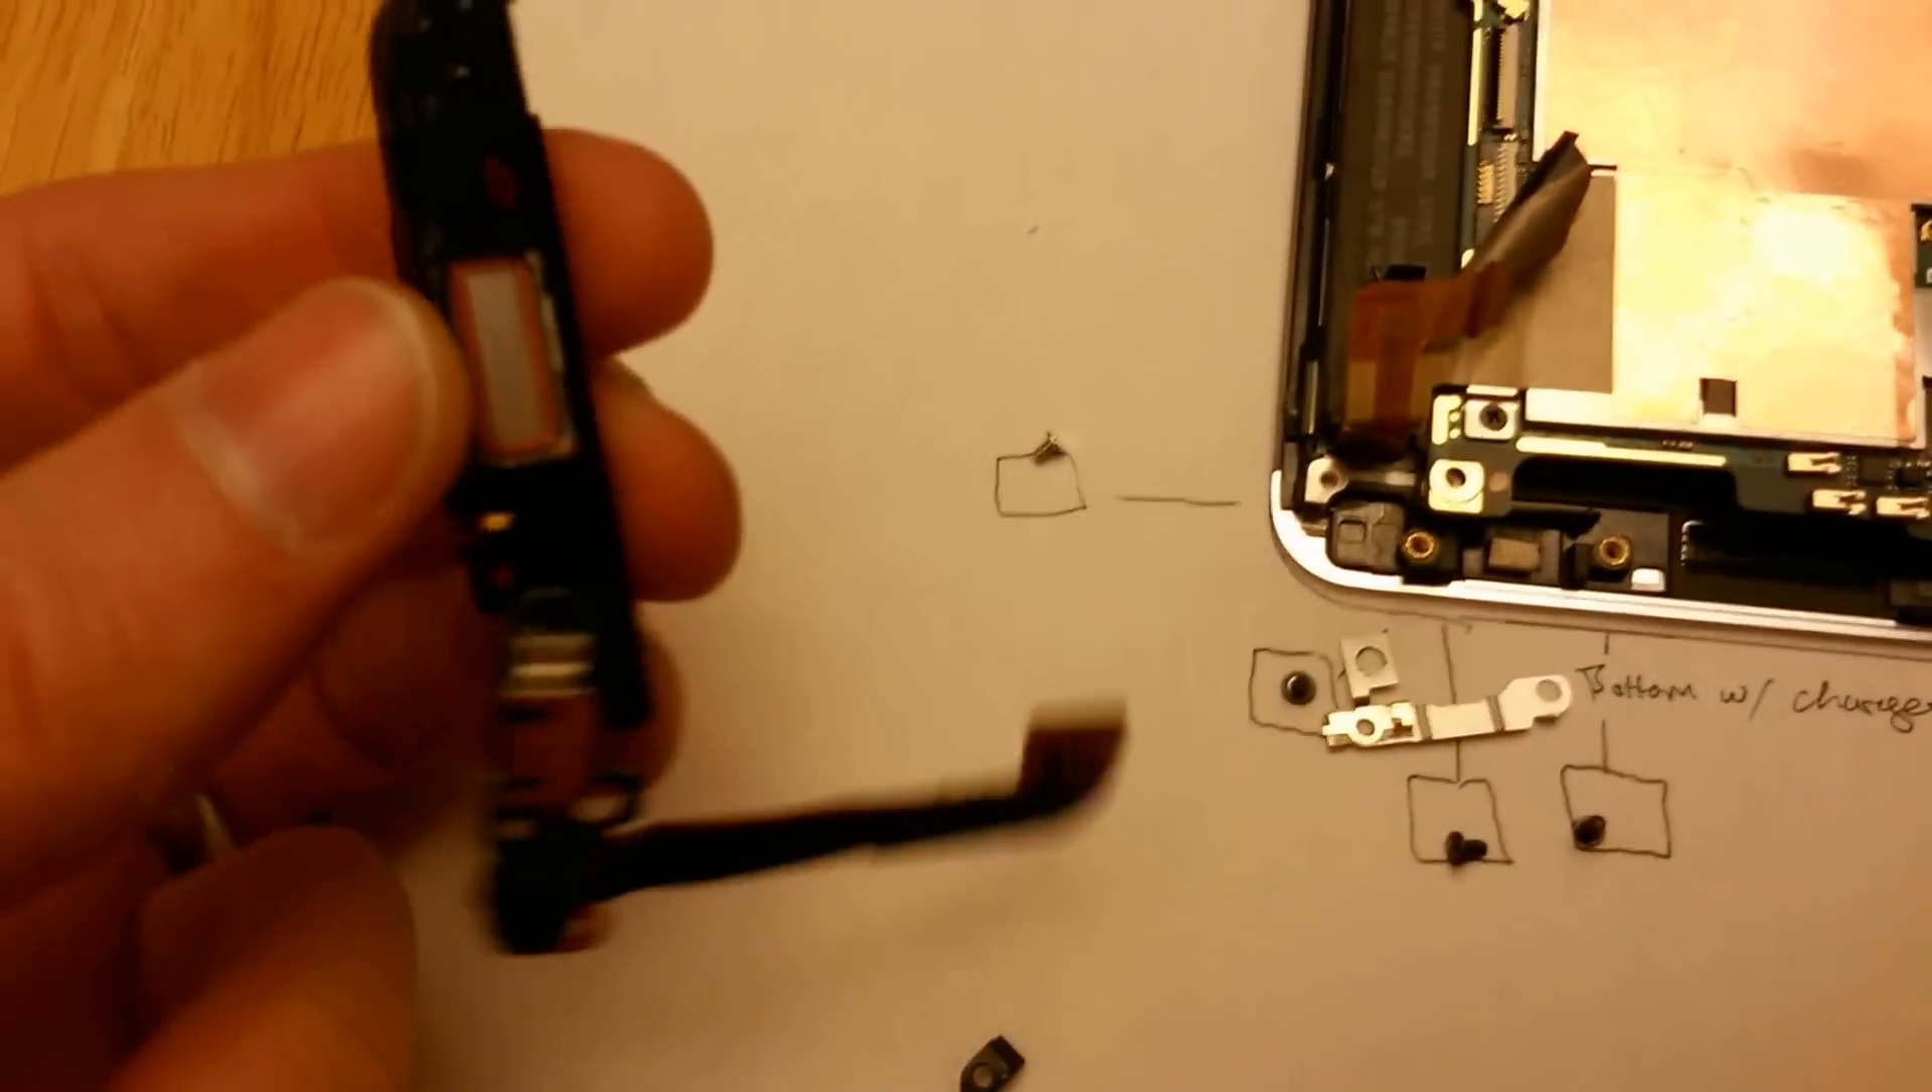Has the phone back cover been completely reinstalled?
No.